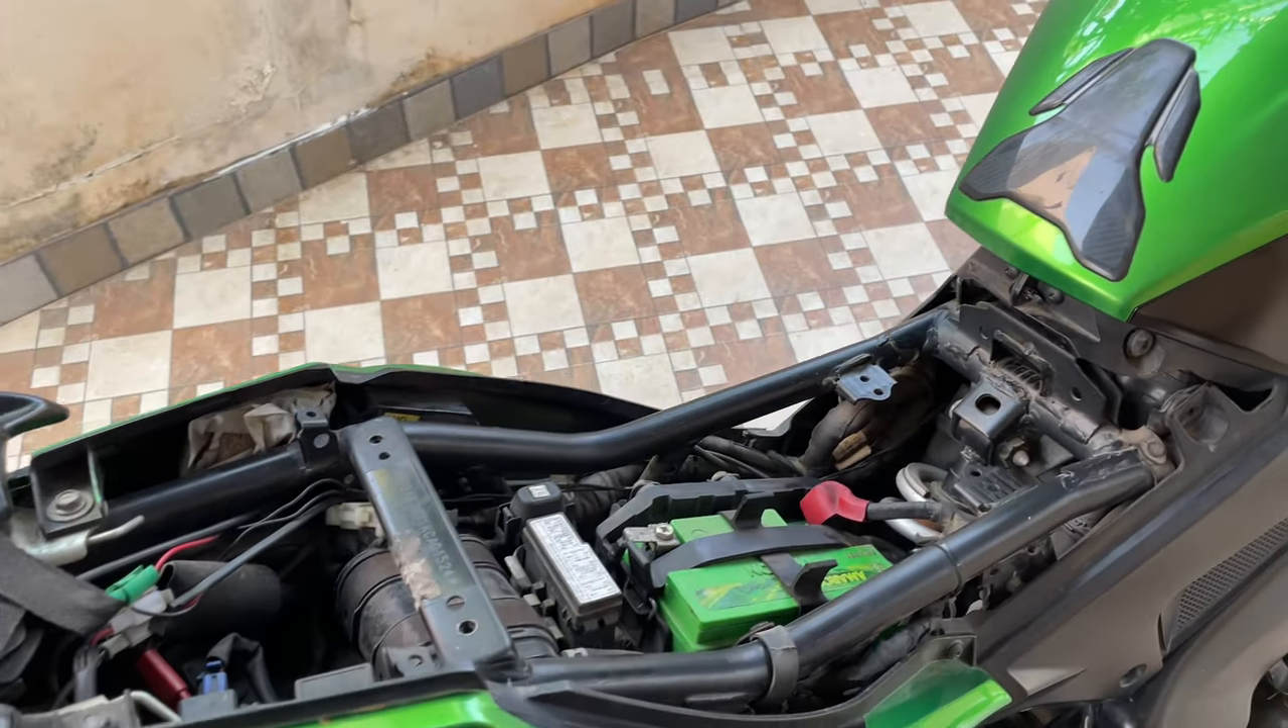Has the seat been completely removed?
Yes.